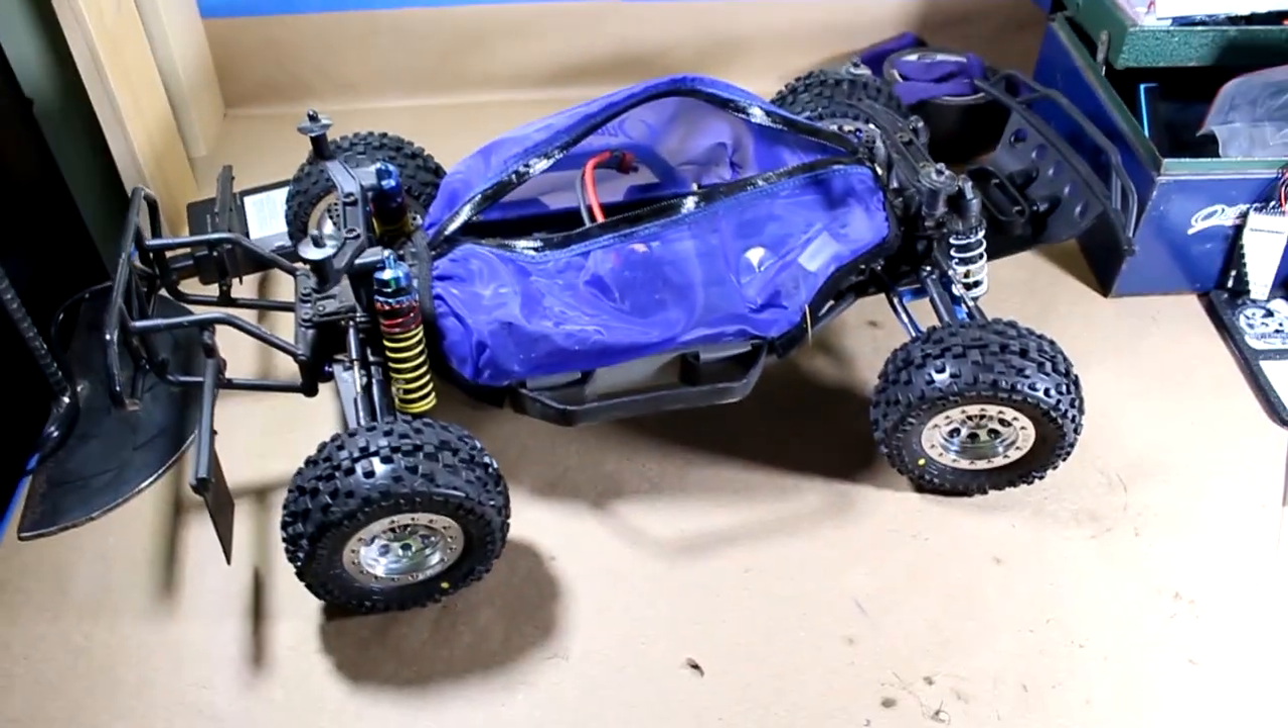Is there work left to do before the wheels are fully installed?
No.